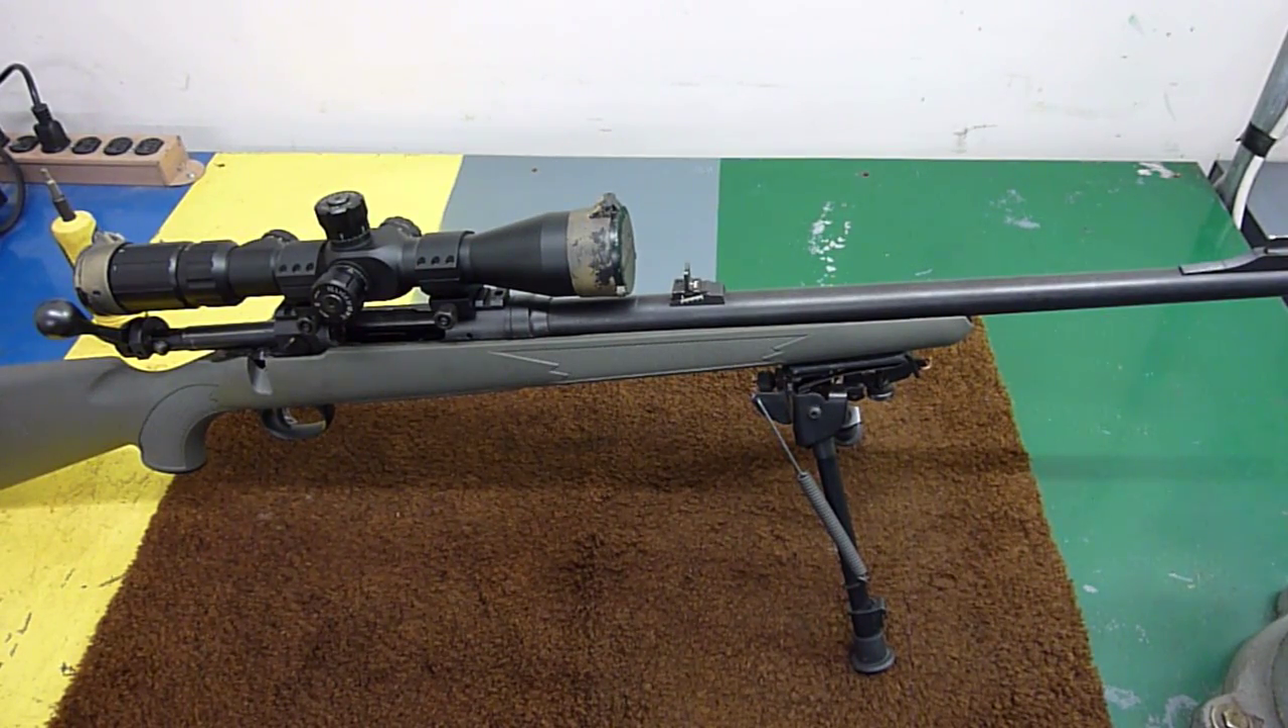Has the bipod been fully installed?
Yes.